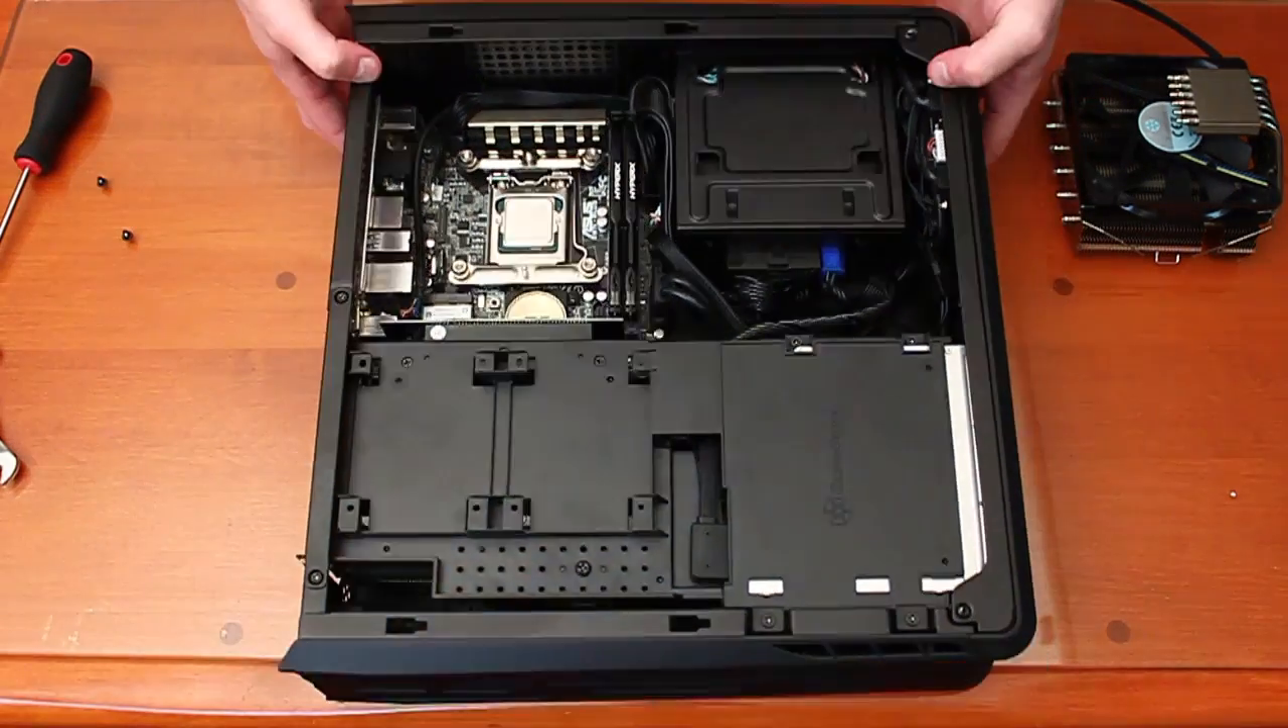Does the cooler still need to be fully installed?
Yes.